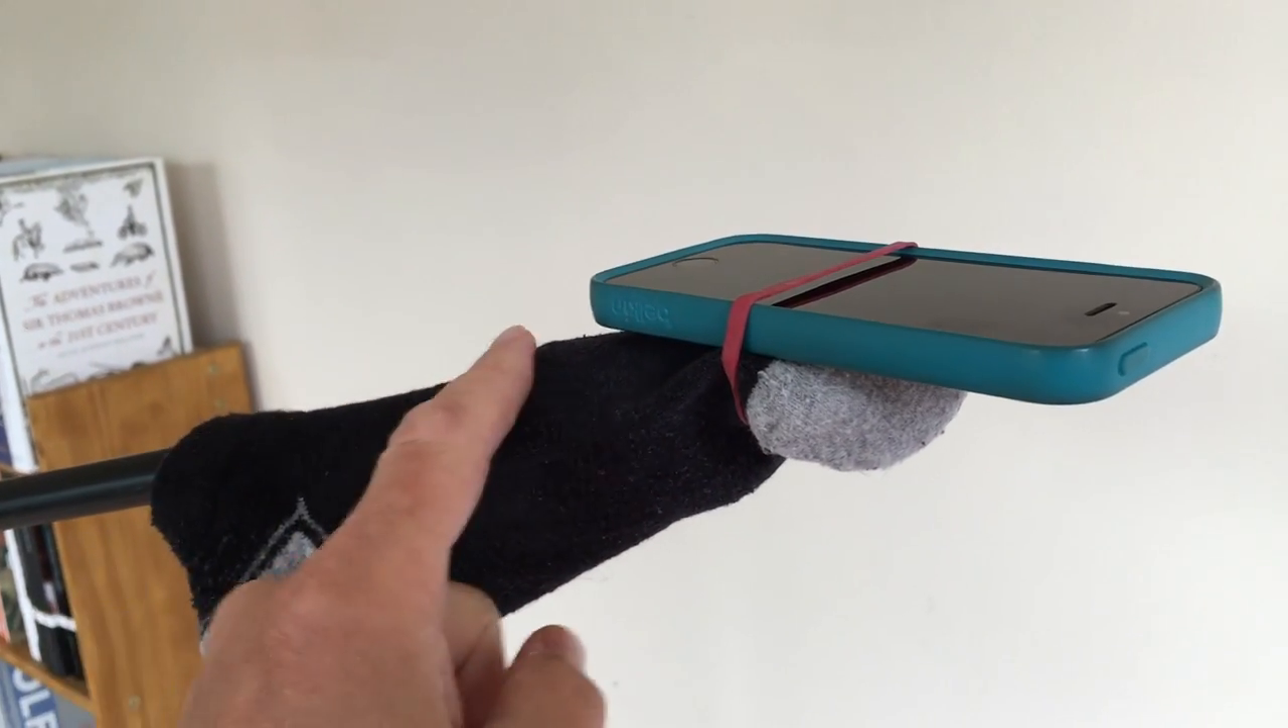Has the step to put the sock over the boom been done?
Yes.